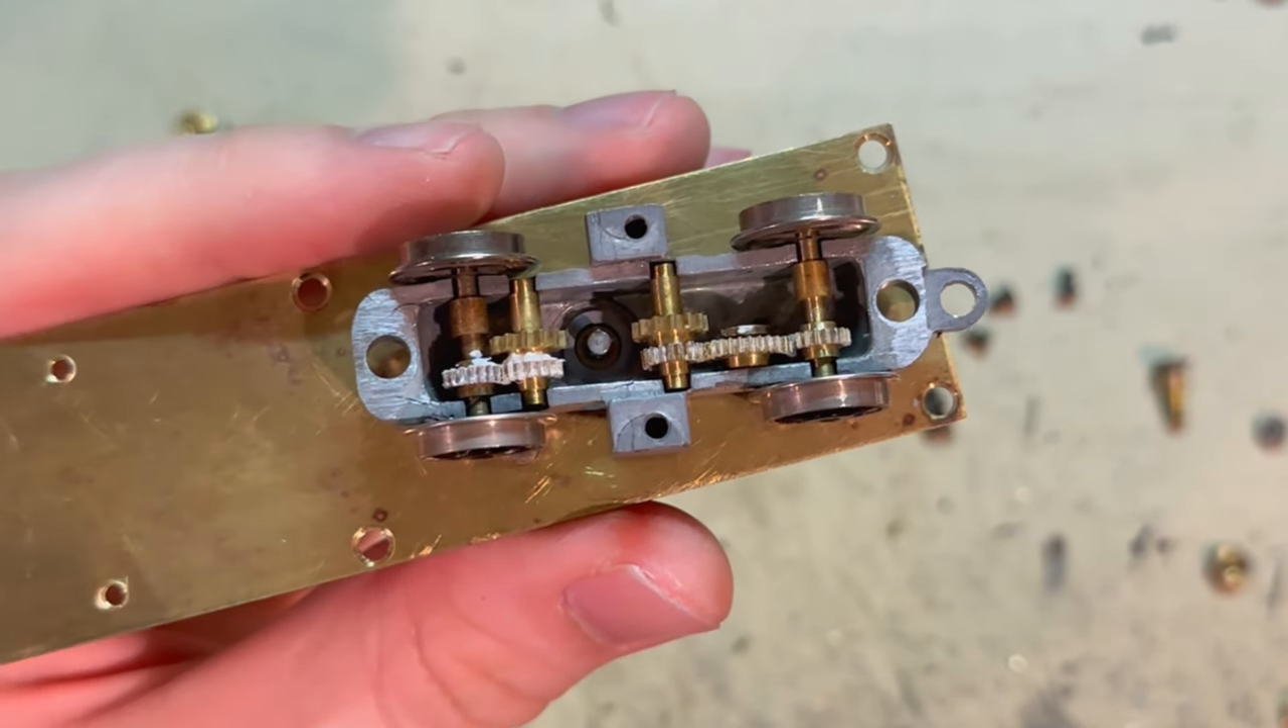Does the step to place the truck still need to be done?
No.